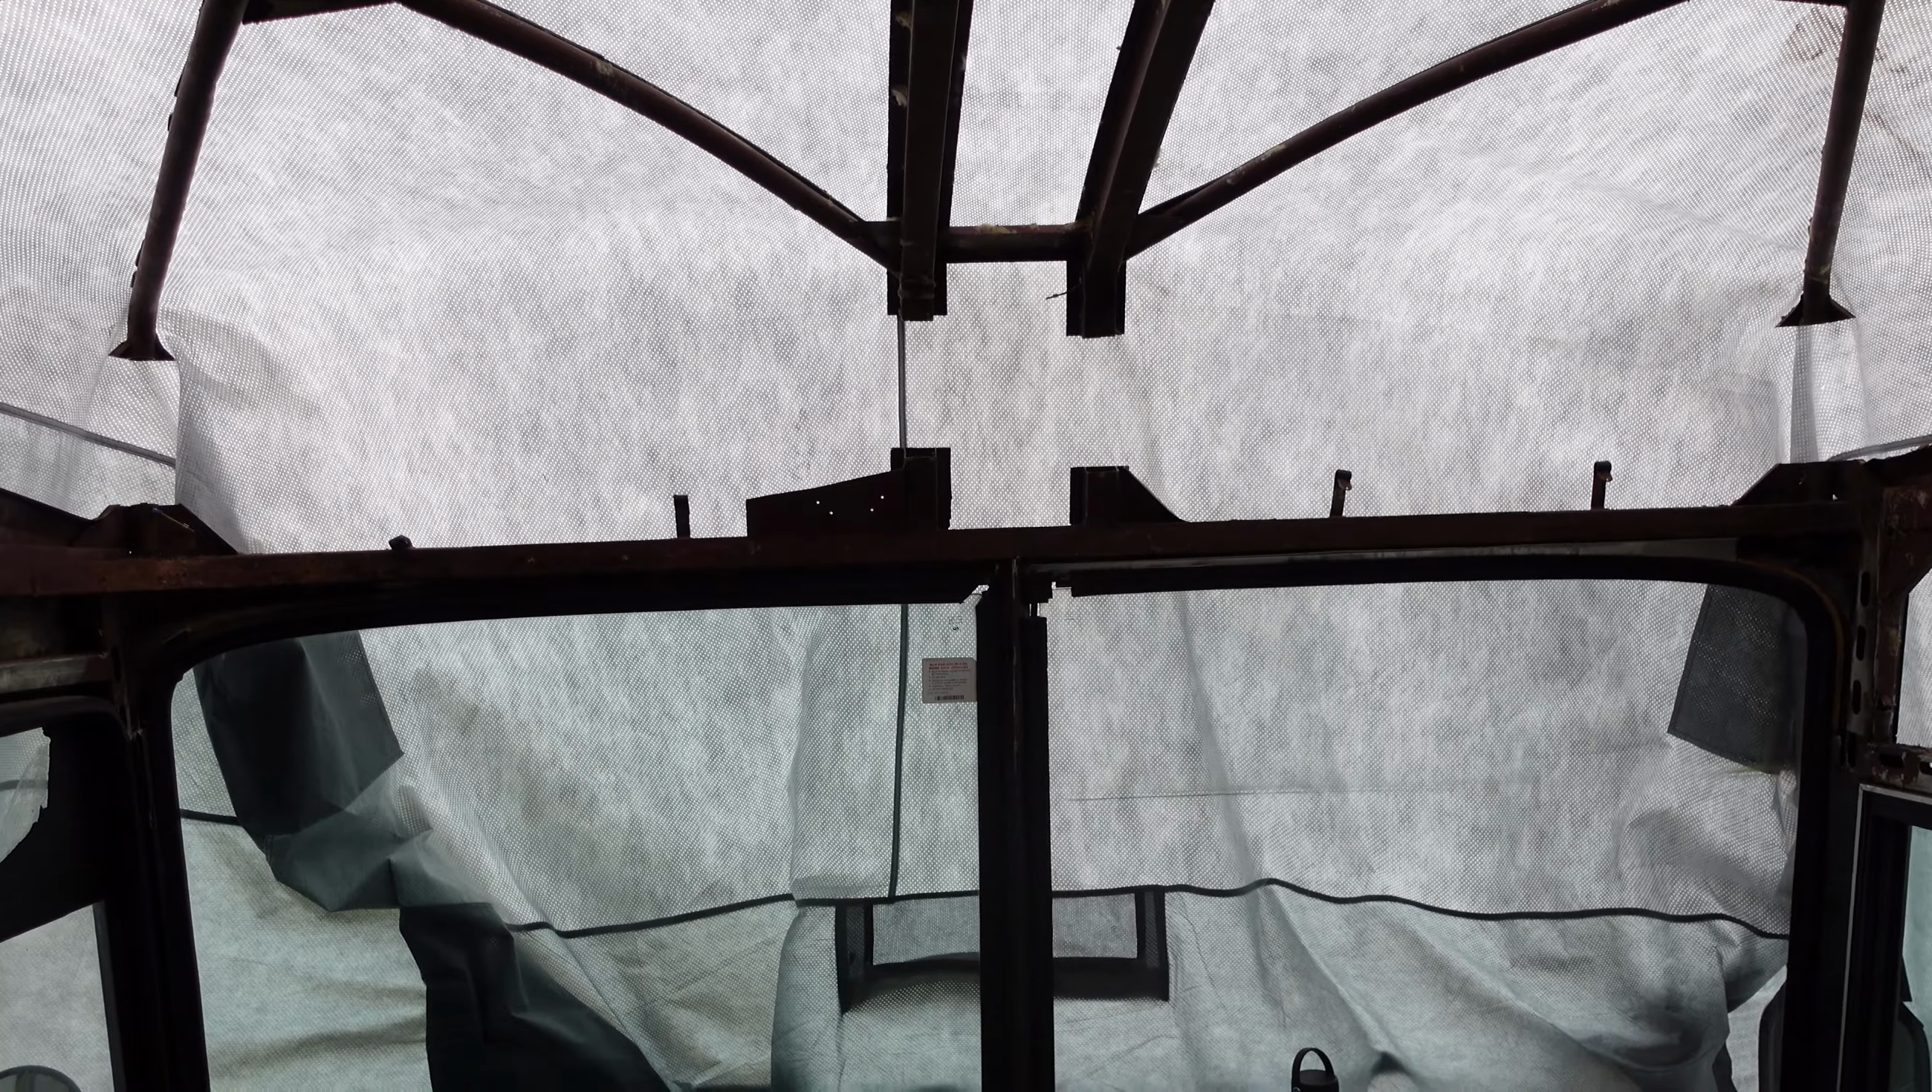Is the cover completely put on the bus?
Yes.